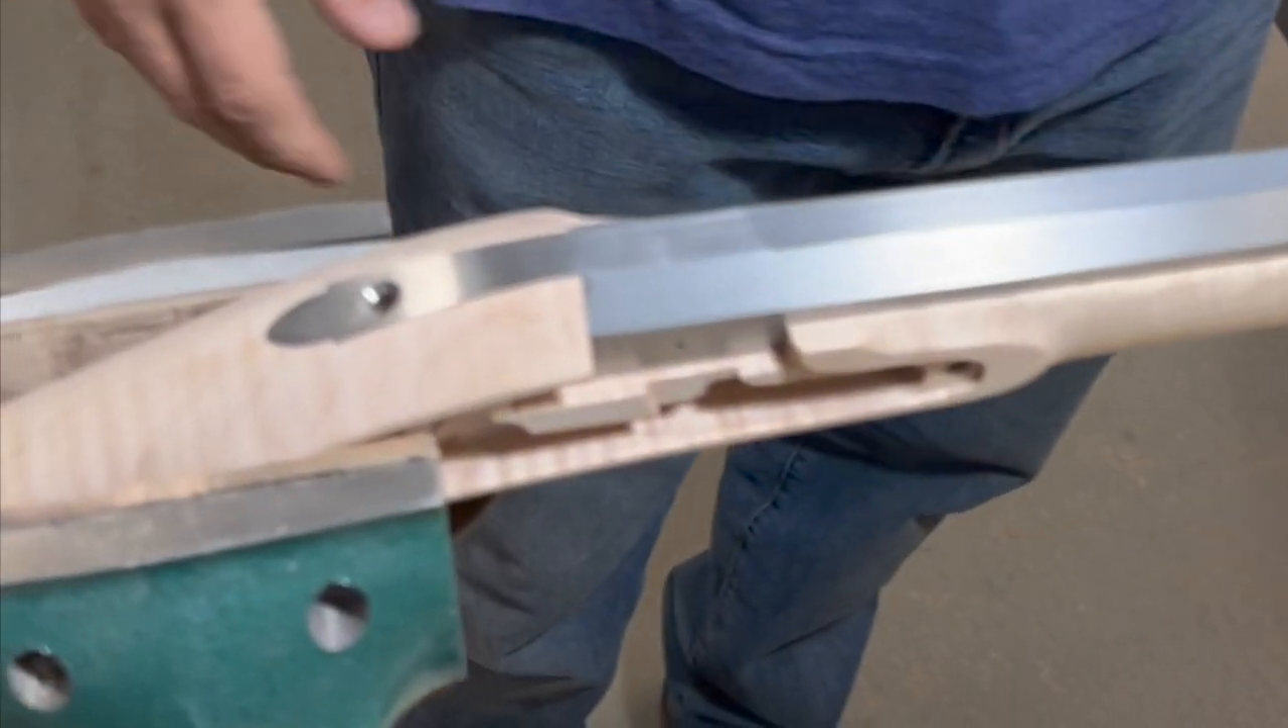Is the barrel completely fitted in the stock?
Yes.